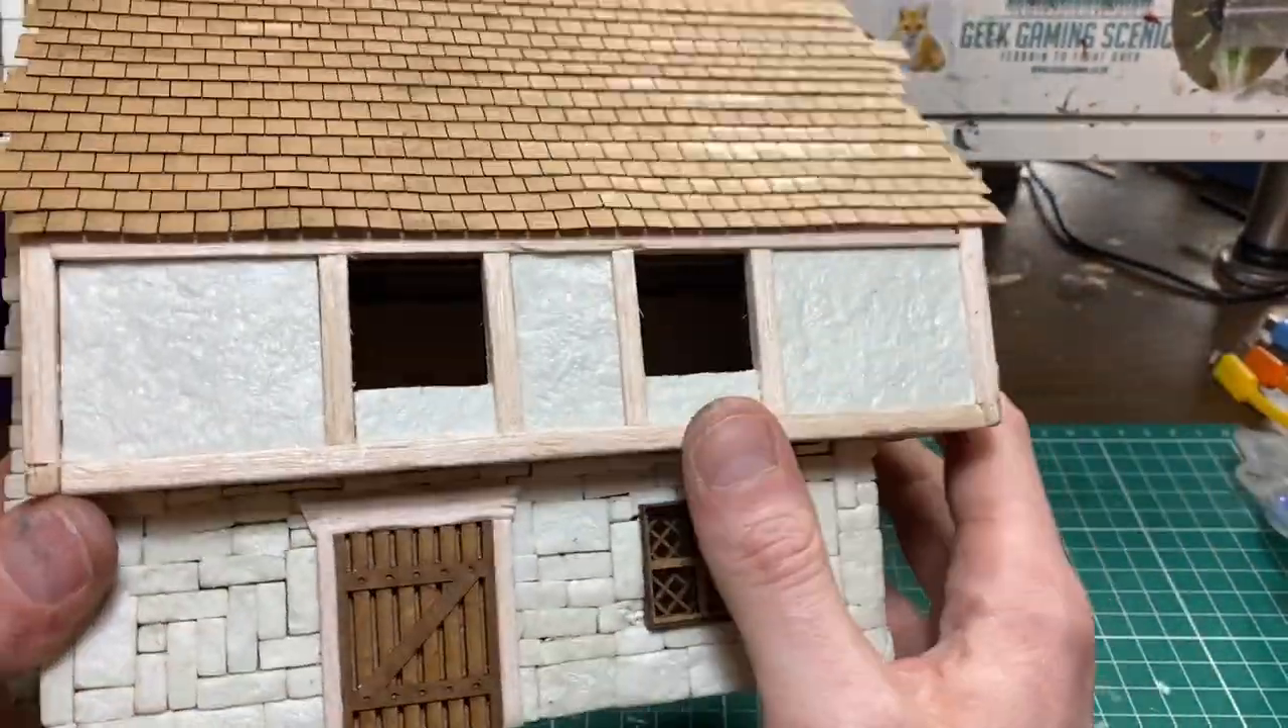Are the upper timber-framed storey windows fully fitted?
No.